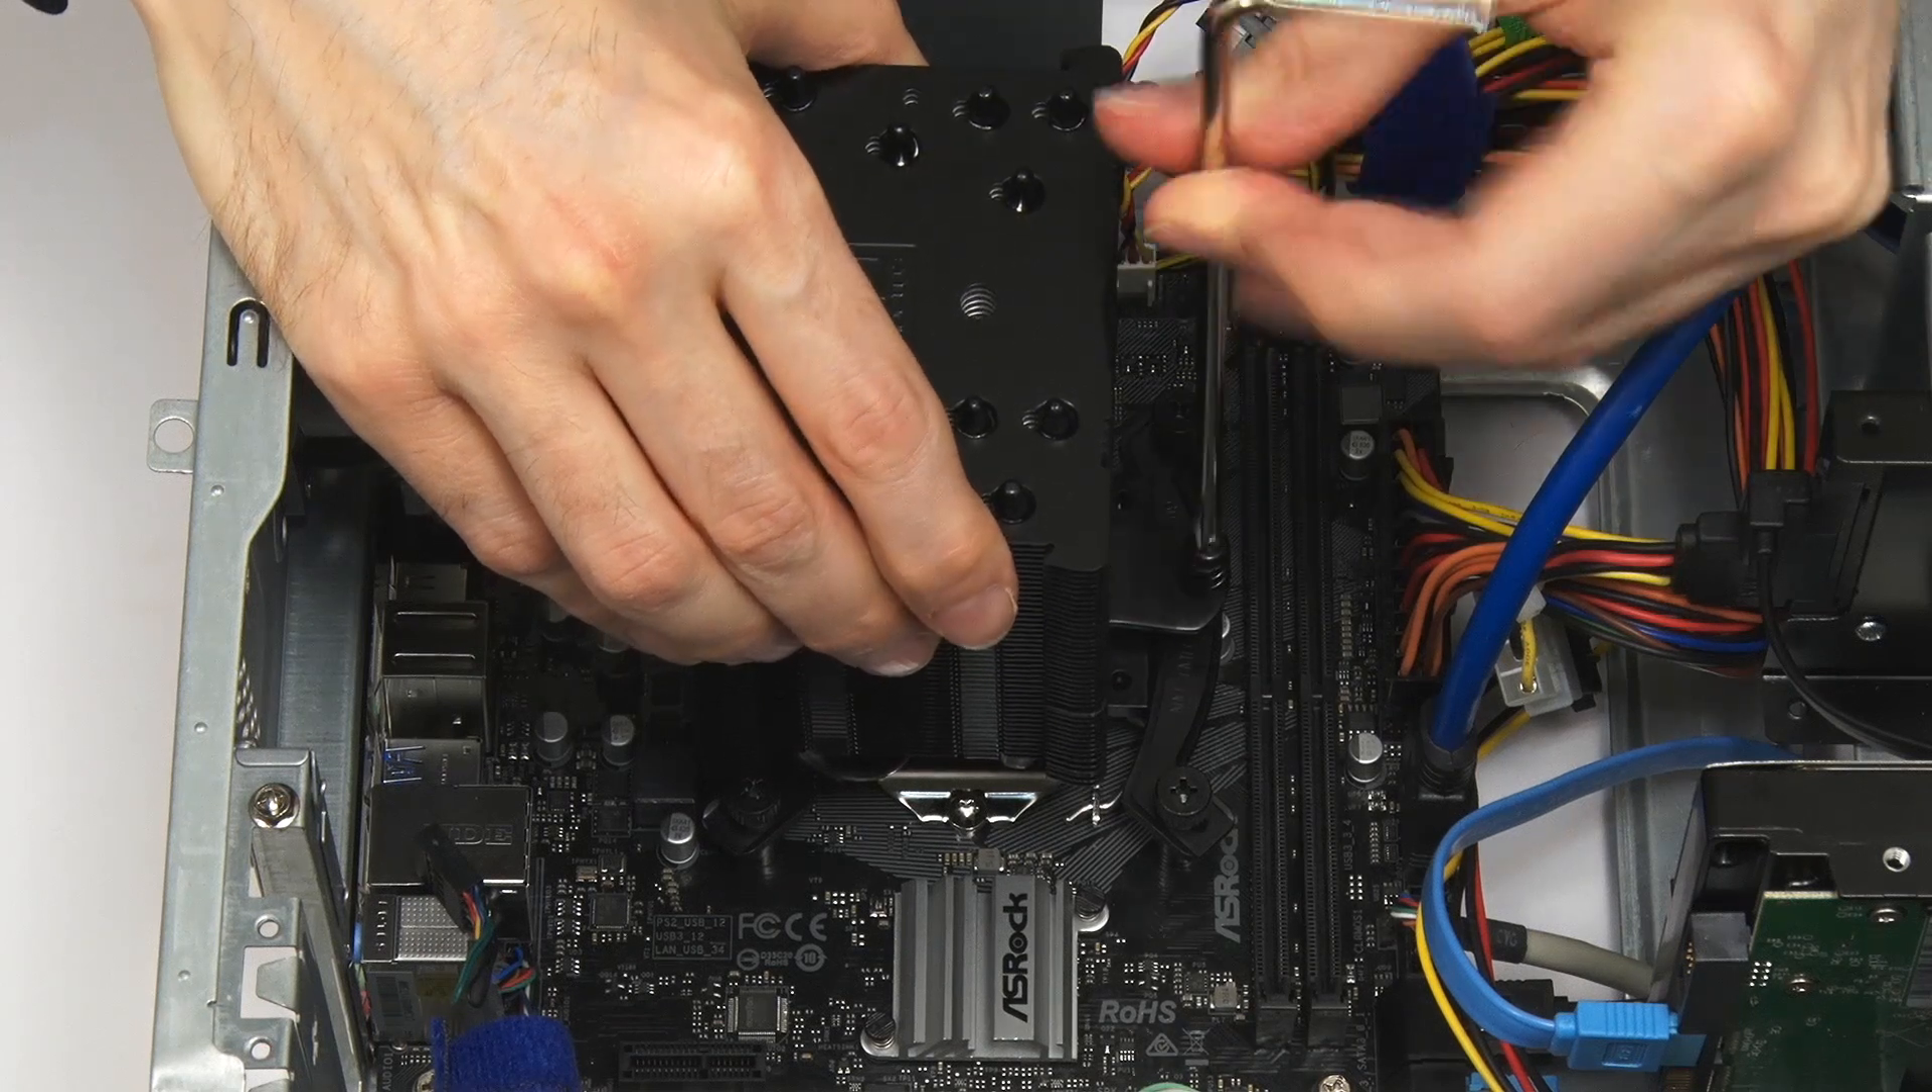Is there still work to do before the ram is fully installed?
Yes.